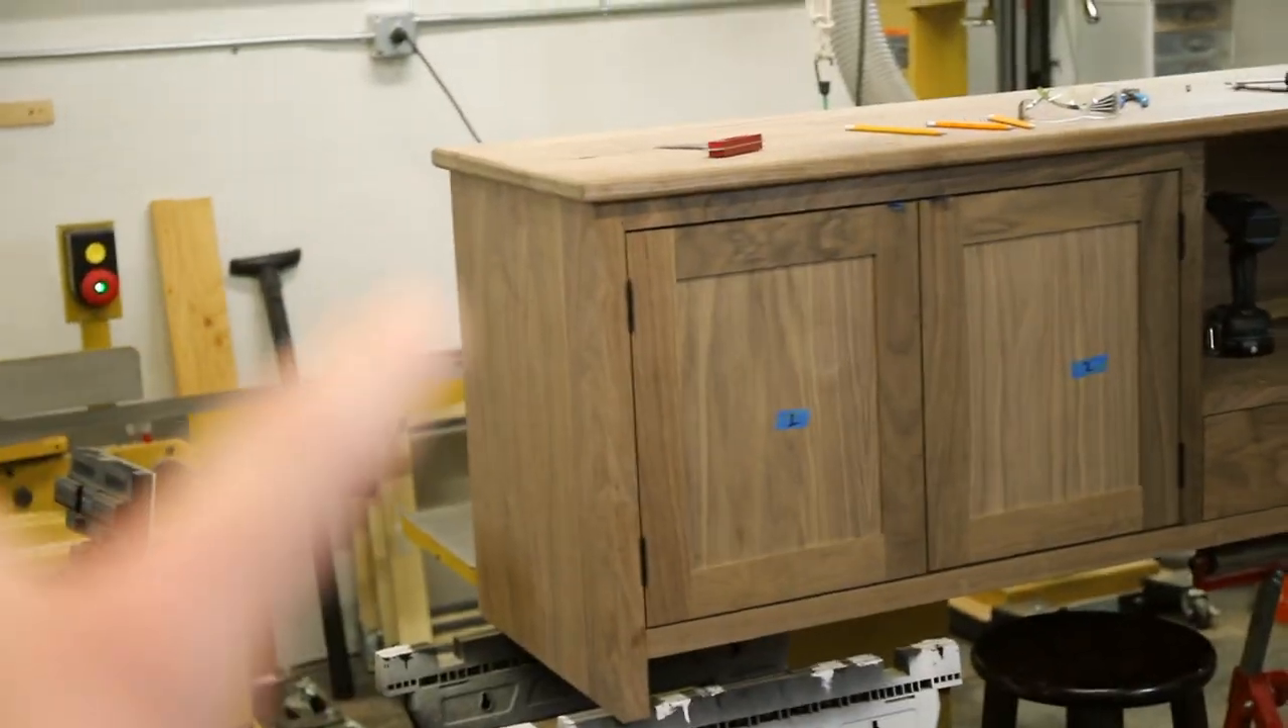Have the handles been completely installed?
No.